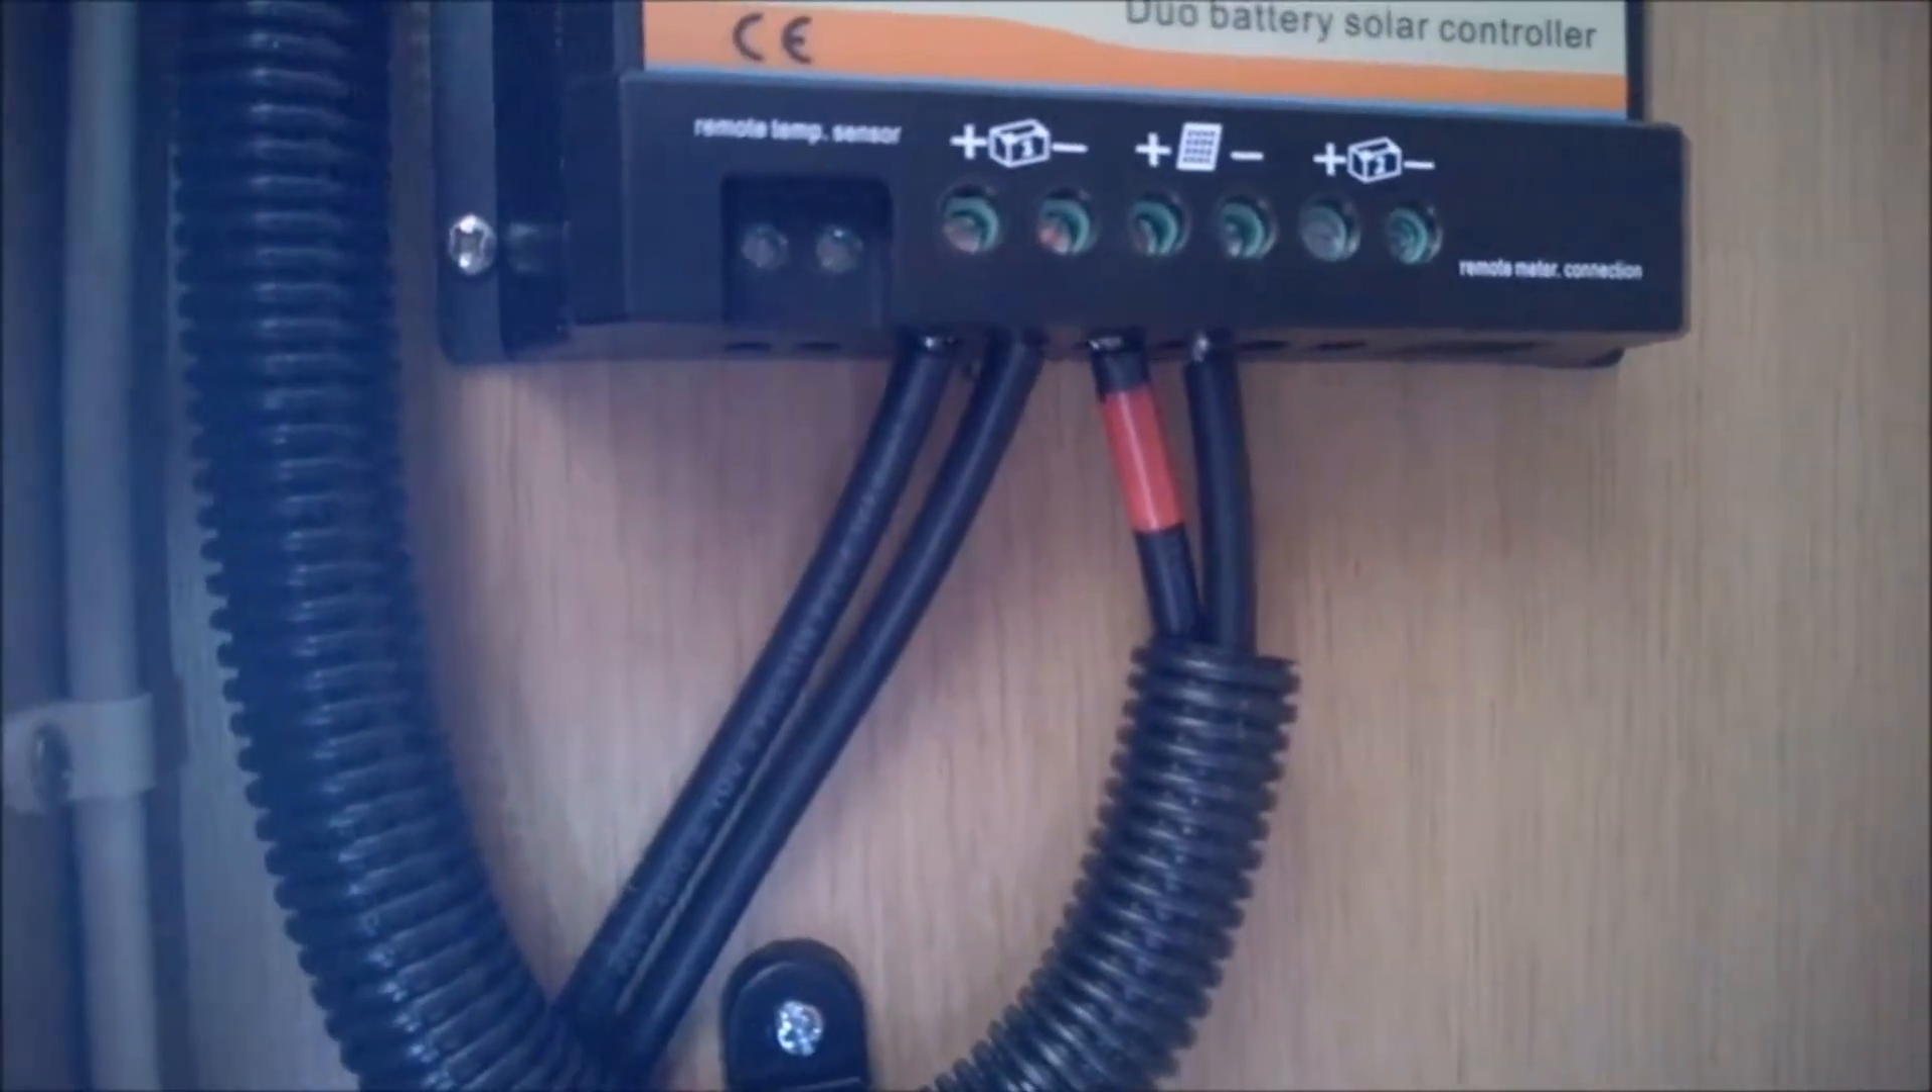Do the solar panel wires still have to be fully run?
No.